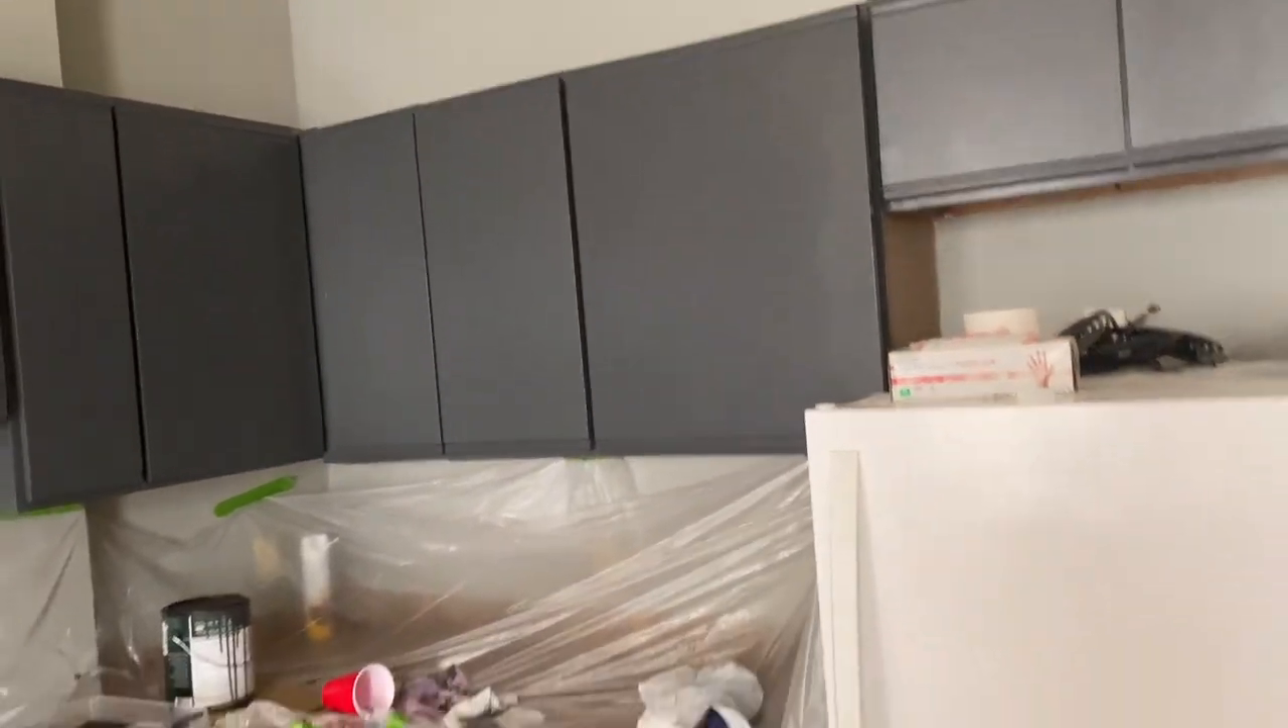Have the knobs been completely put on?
No.